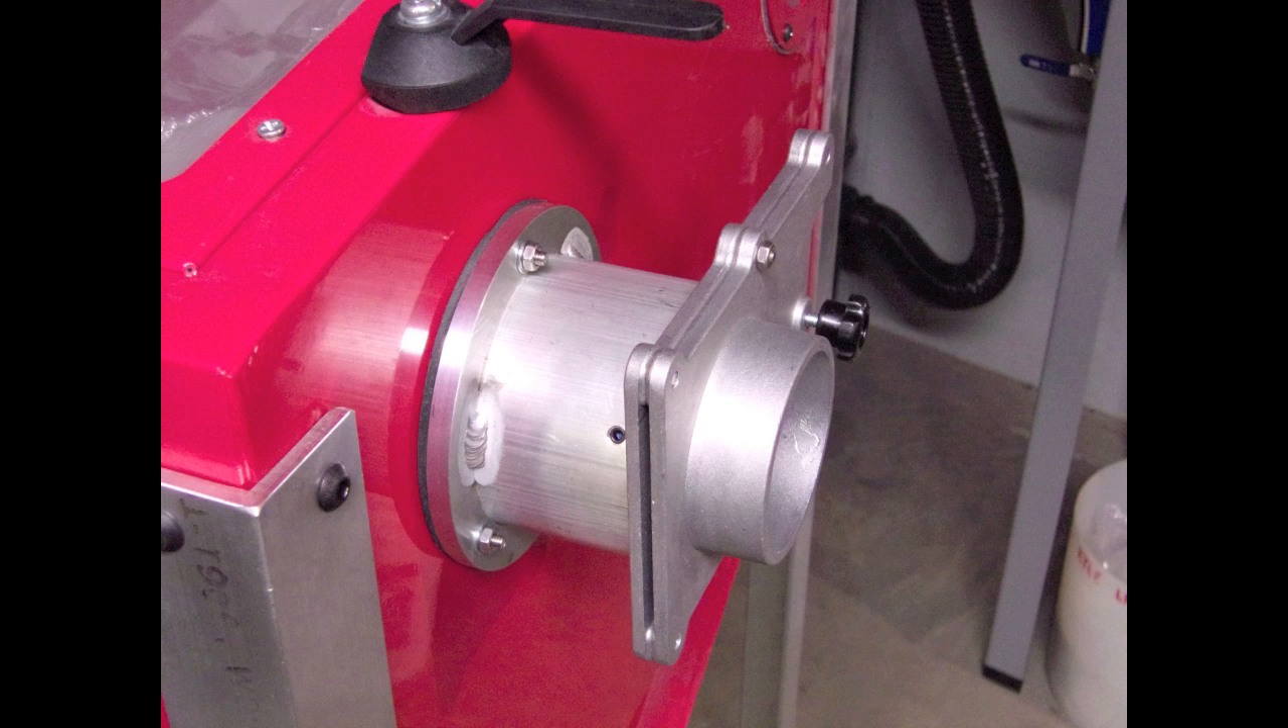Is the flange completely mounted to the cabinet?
Yes.